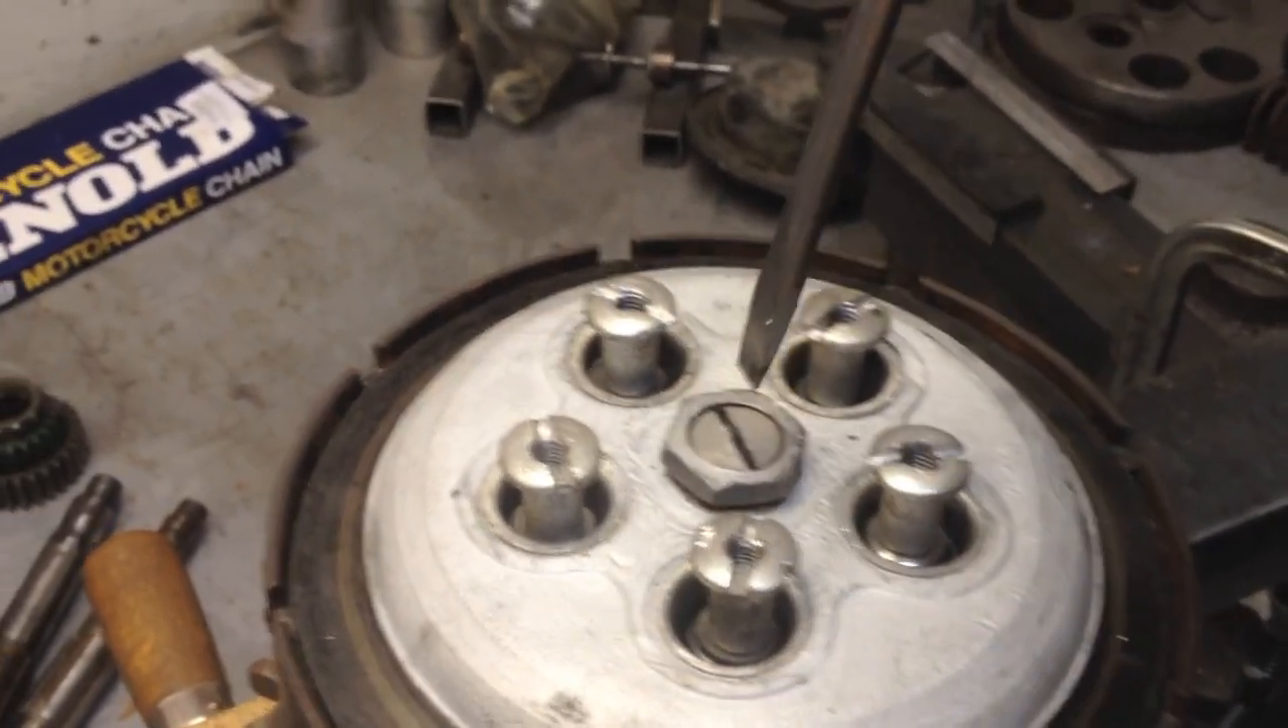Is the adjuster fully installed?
Yes.